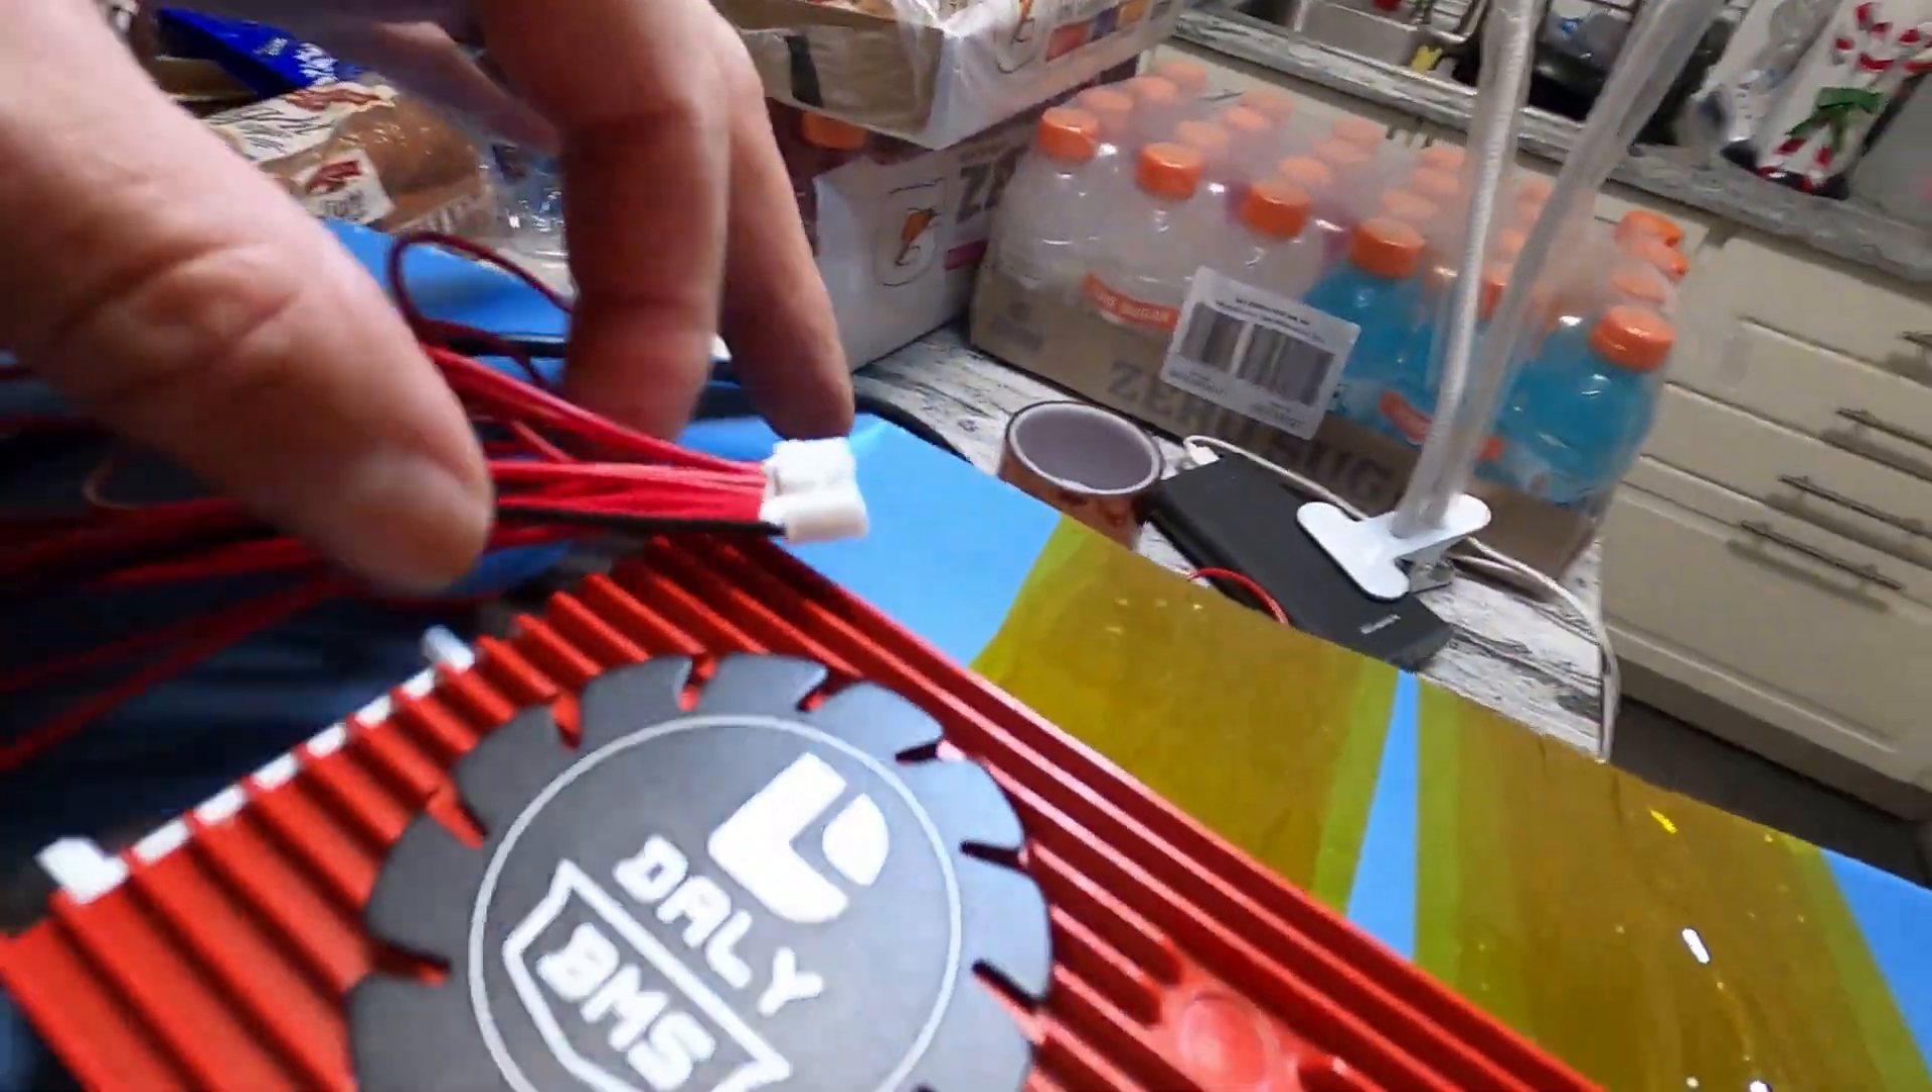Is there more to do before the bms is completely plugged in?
Yes.